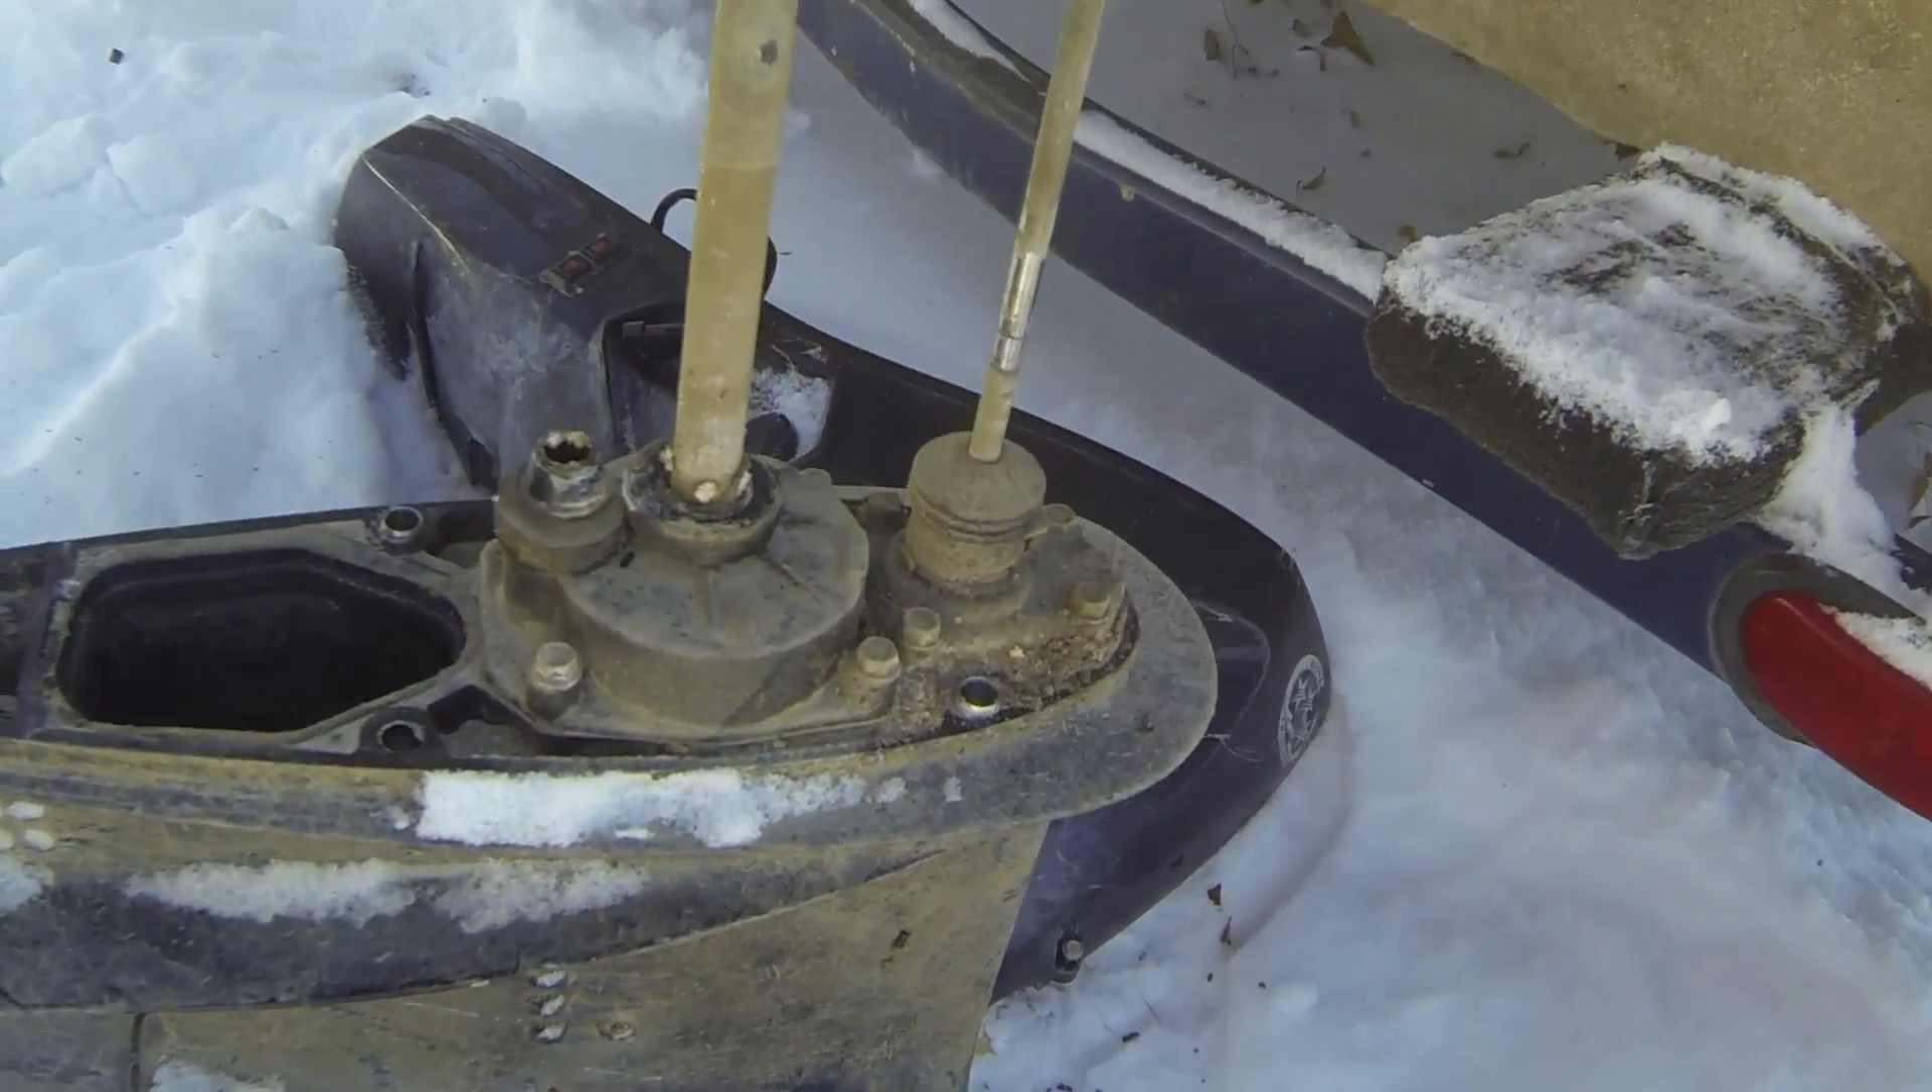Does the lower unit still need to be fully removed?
No.